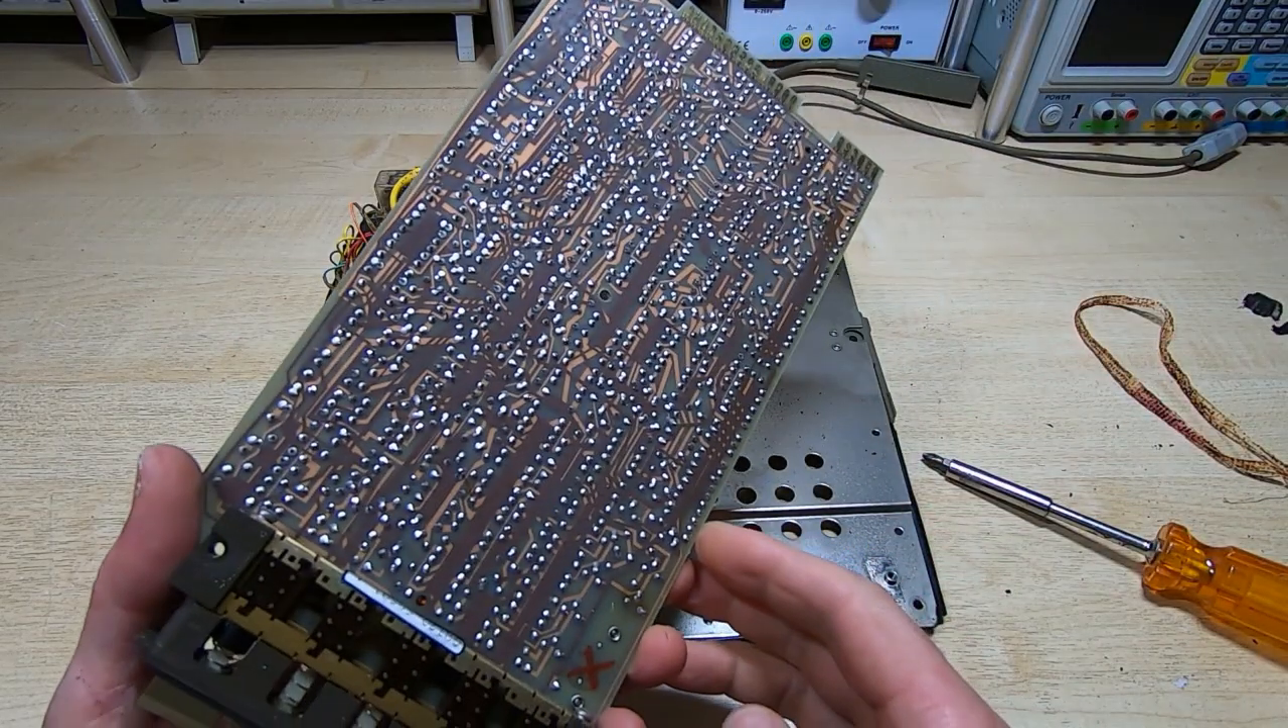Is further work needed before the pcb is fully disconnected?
No.